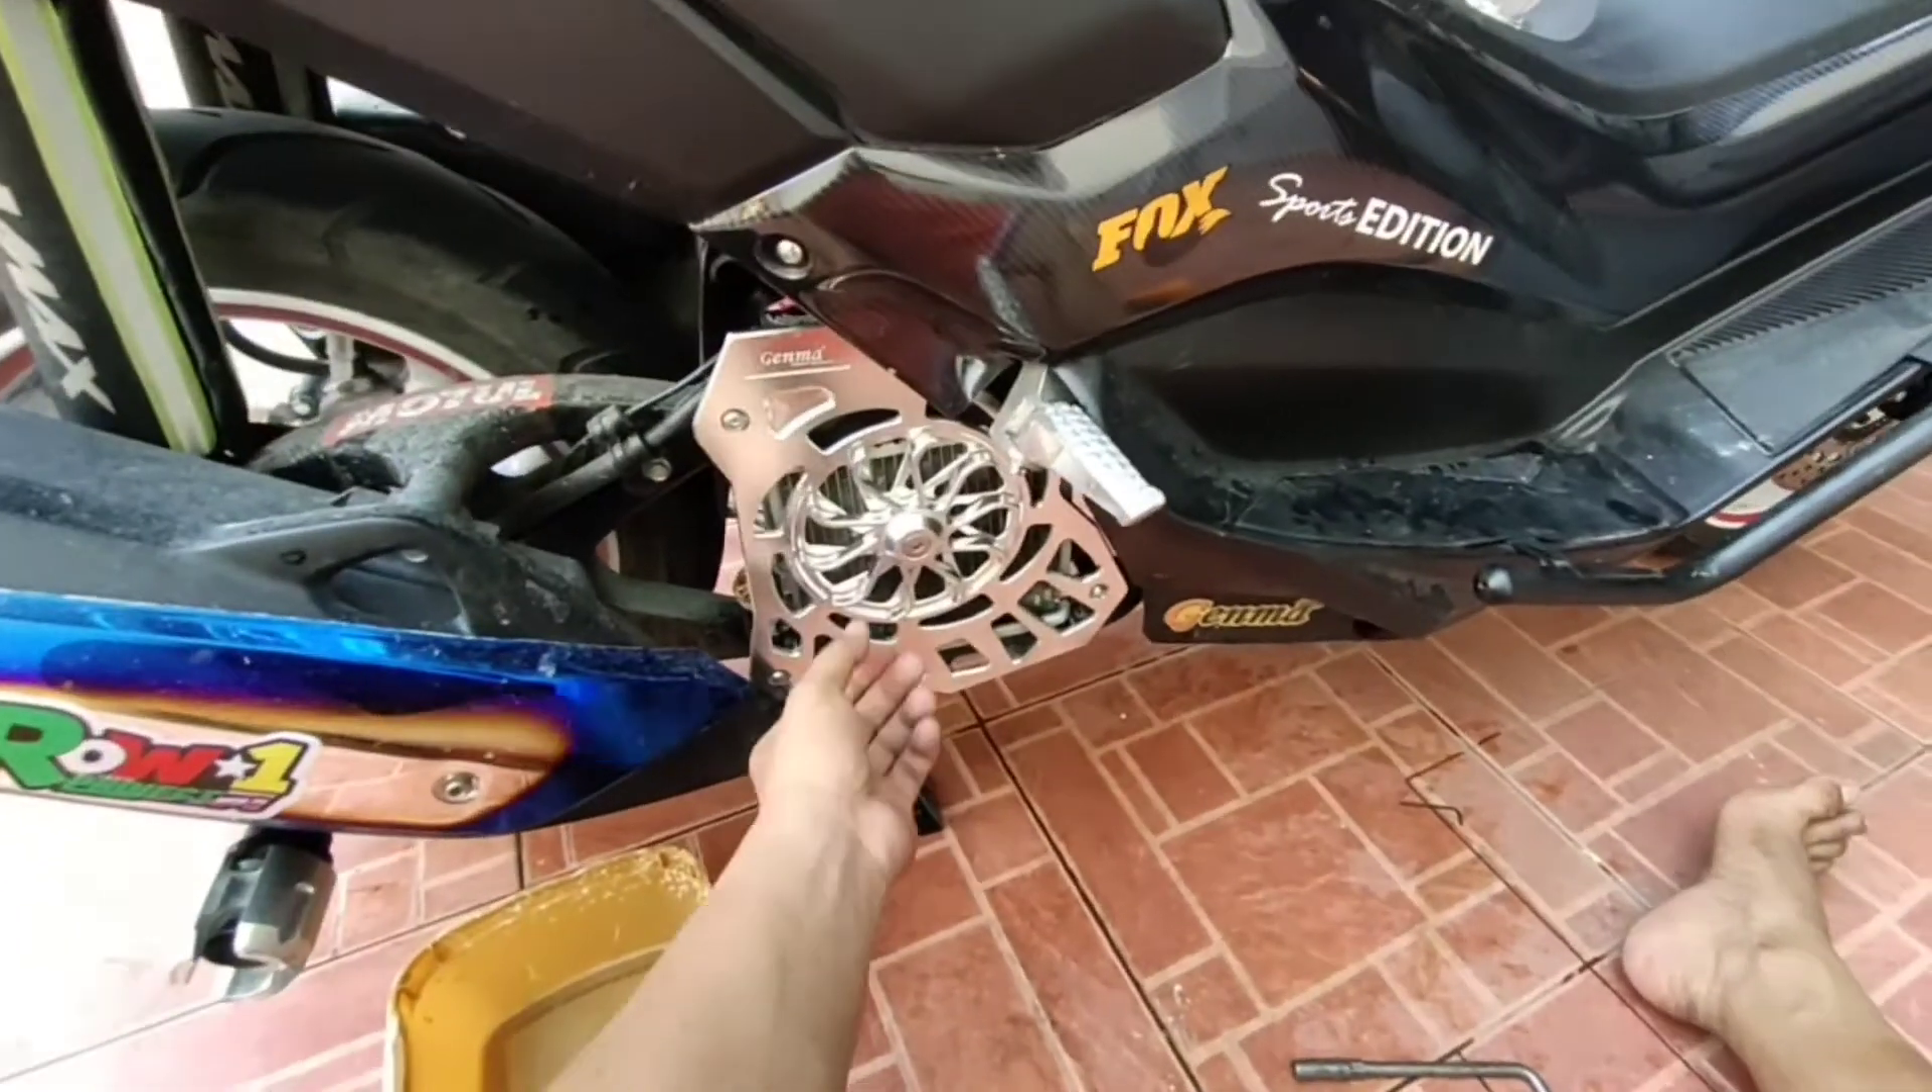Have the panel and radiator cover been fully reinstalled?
Yes.